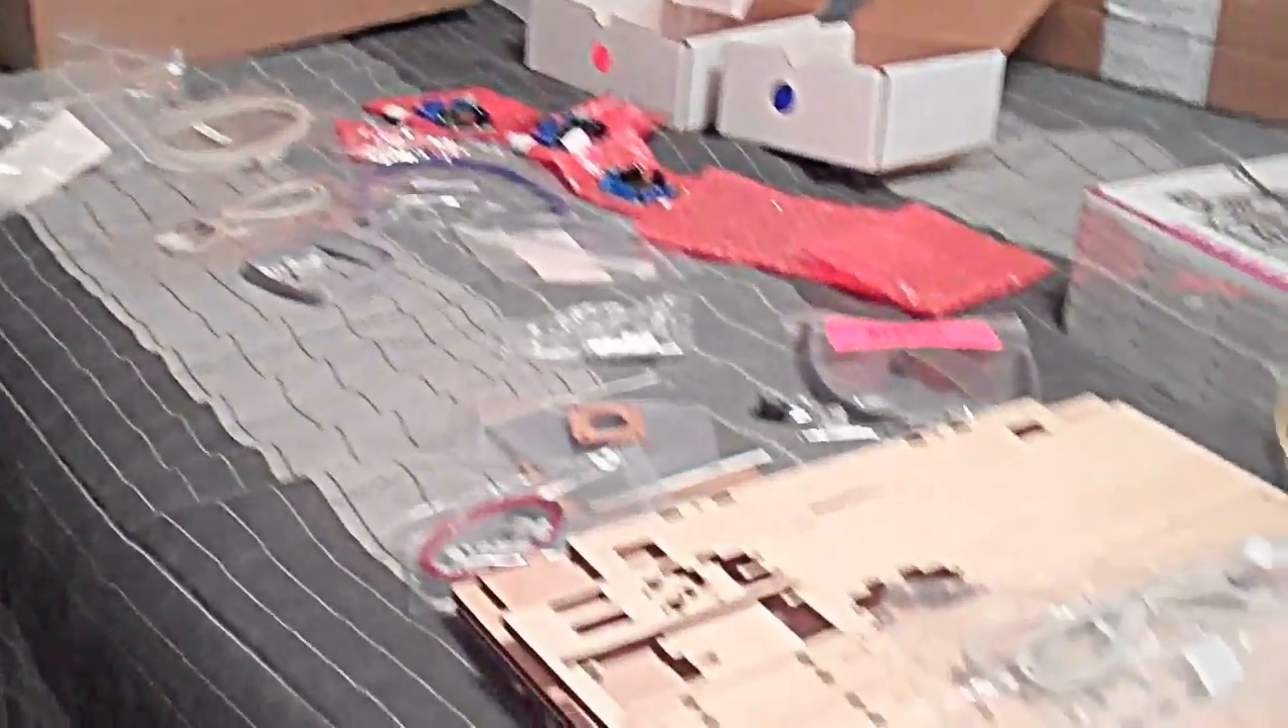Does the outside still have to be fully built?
Yes.